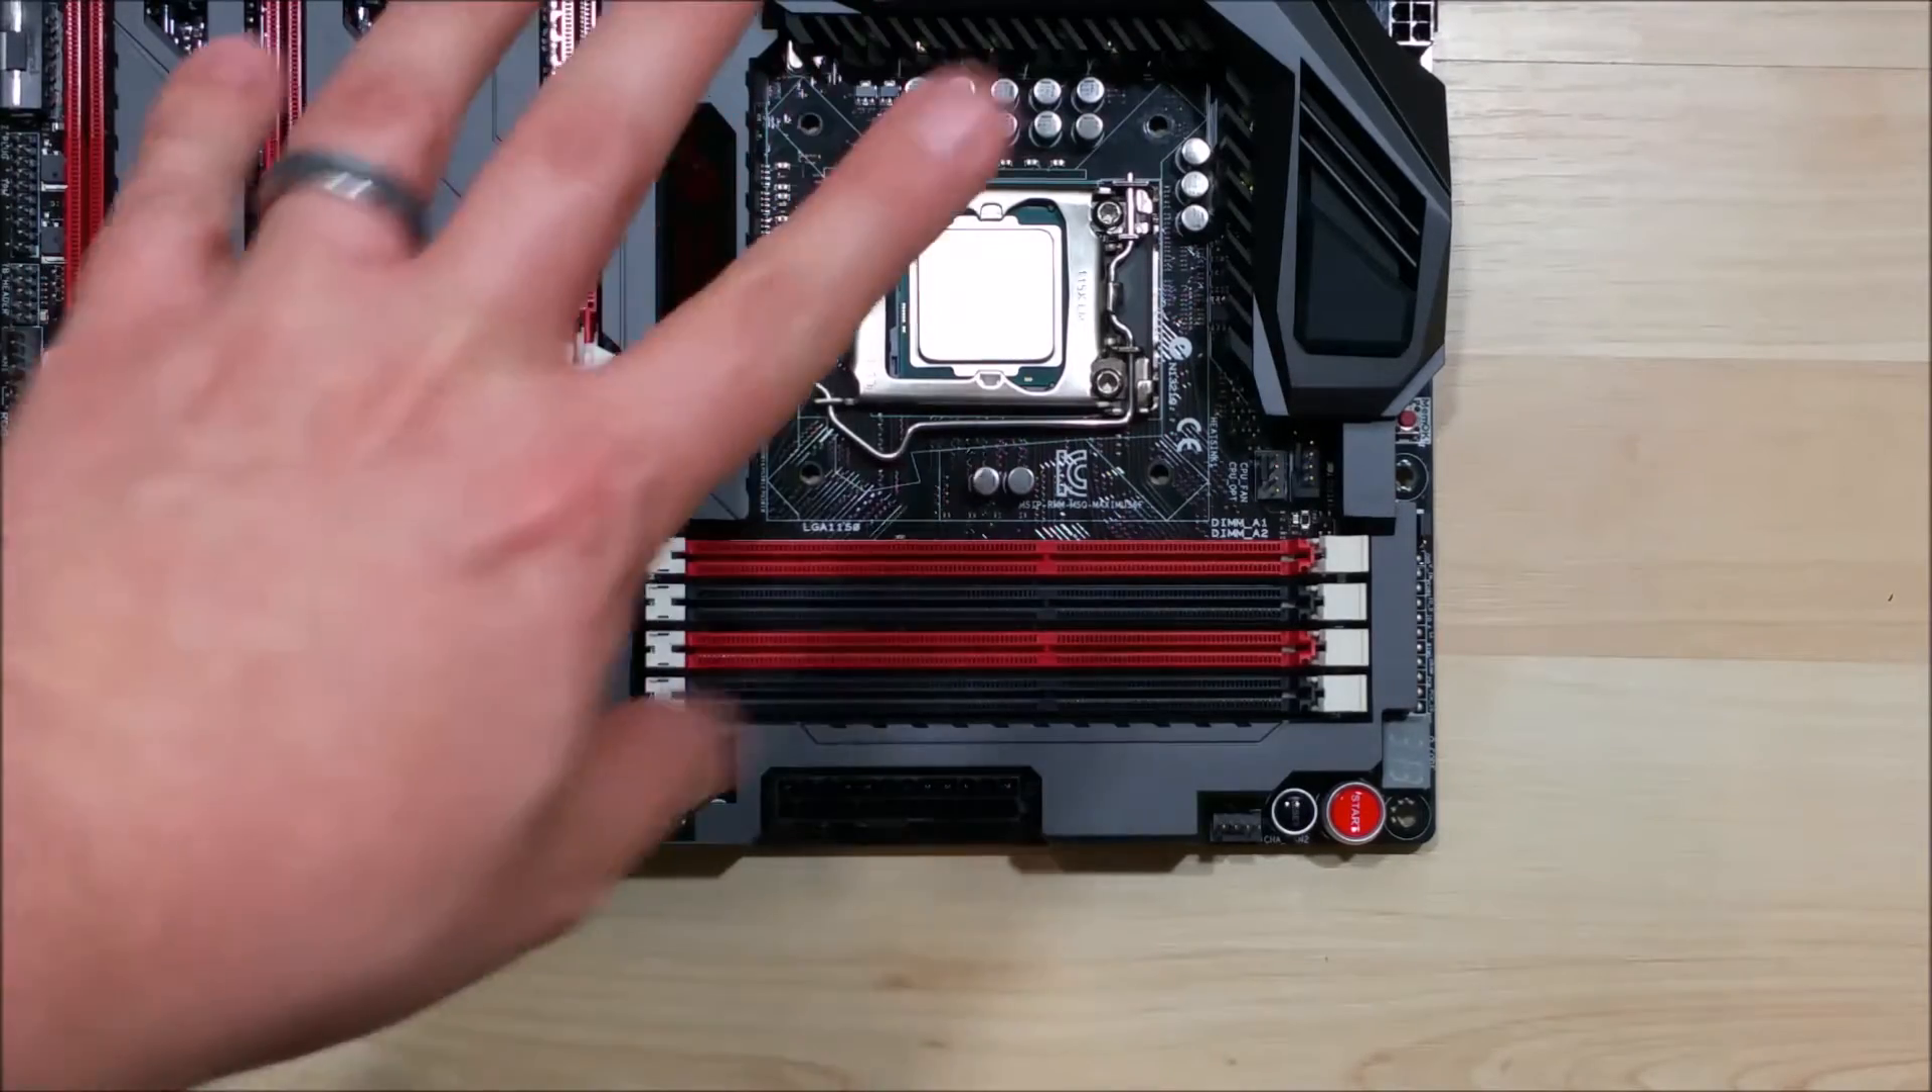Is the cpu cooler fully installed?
No.